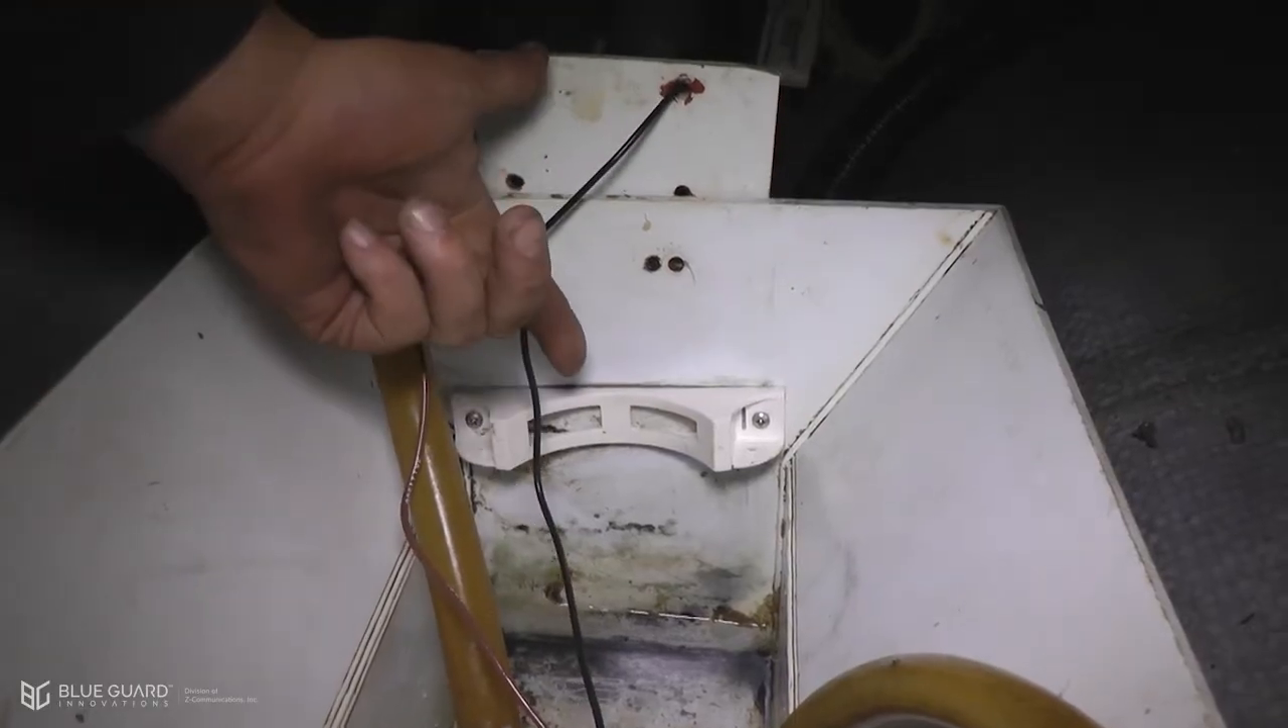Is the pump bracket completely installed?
Yes.